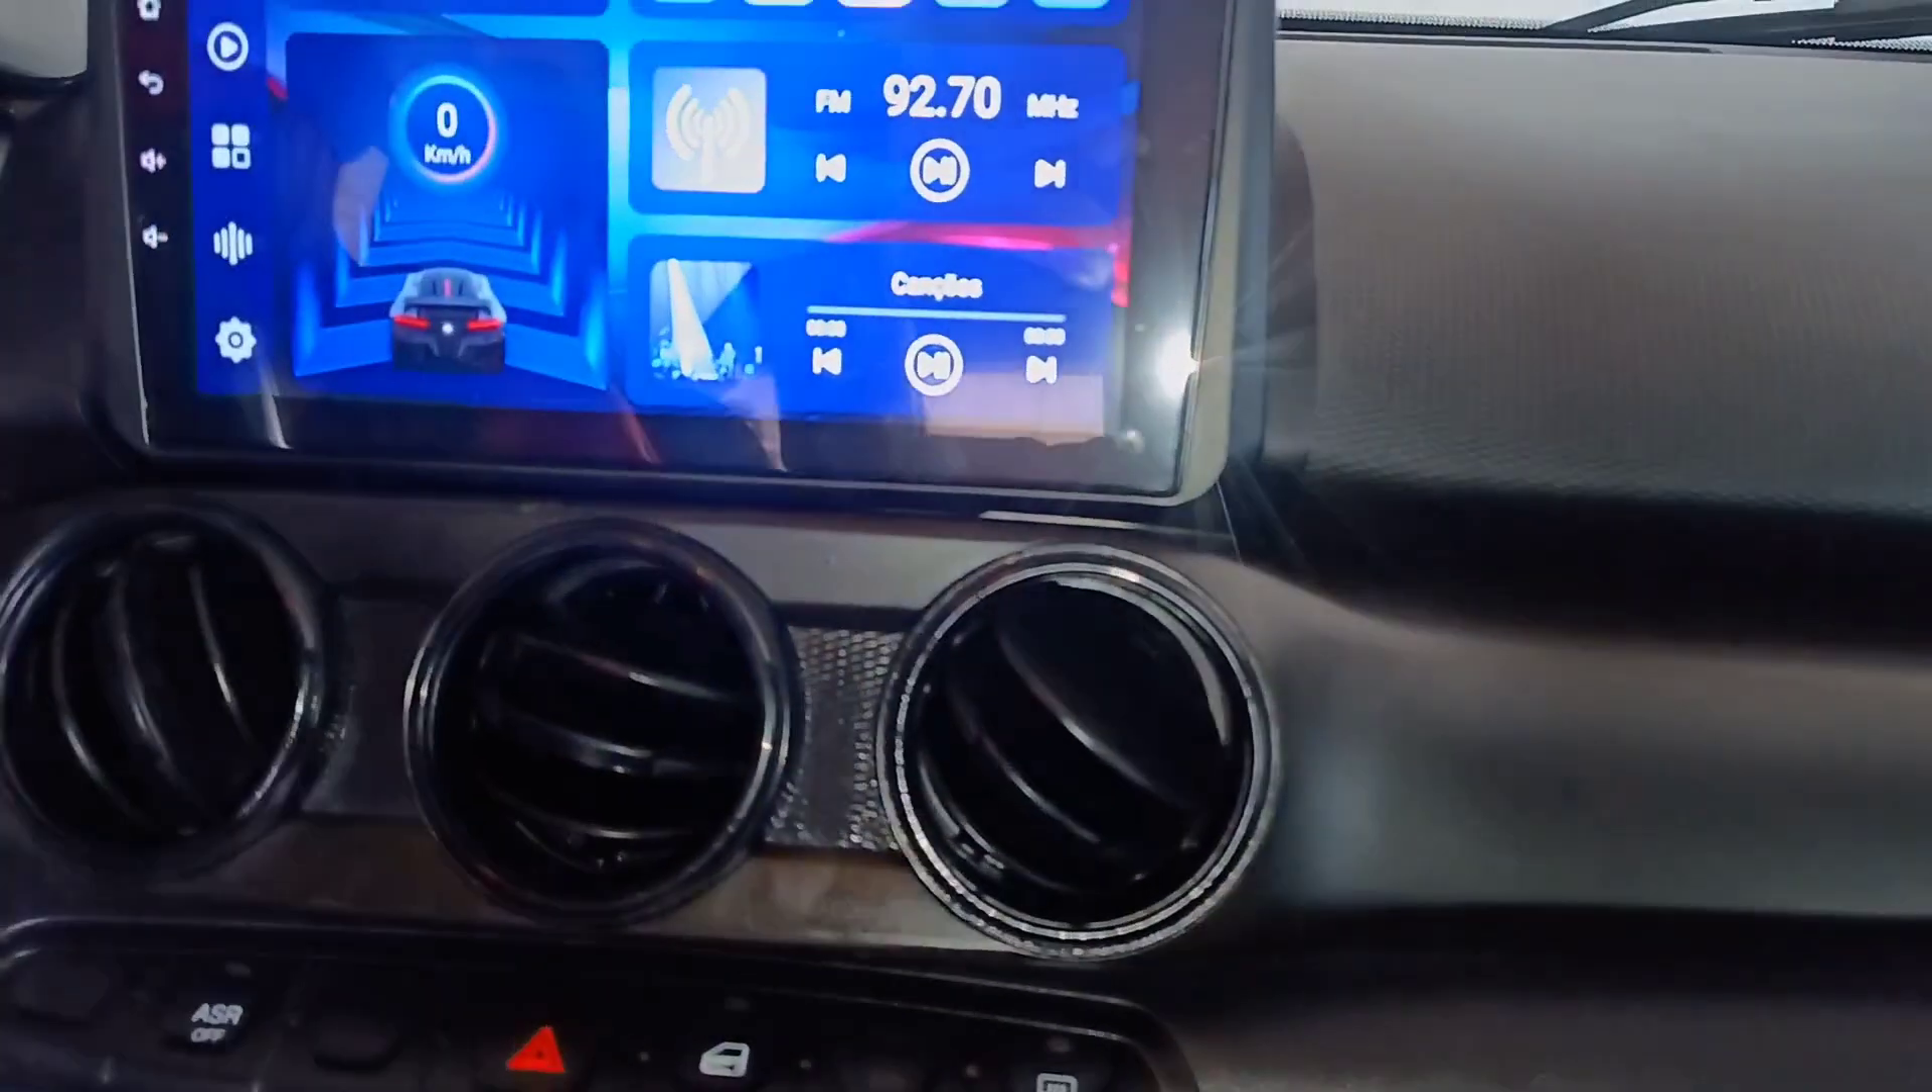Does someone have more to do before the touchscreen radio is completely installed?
No.